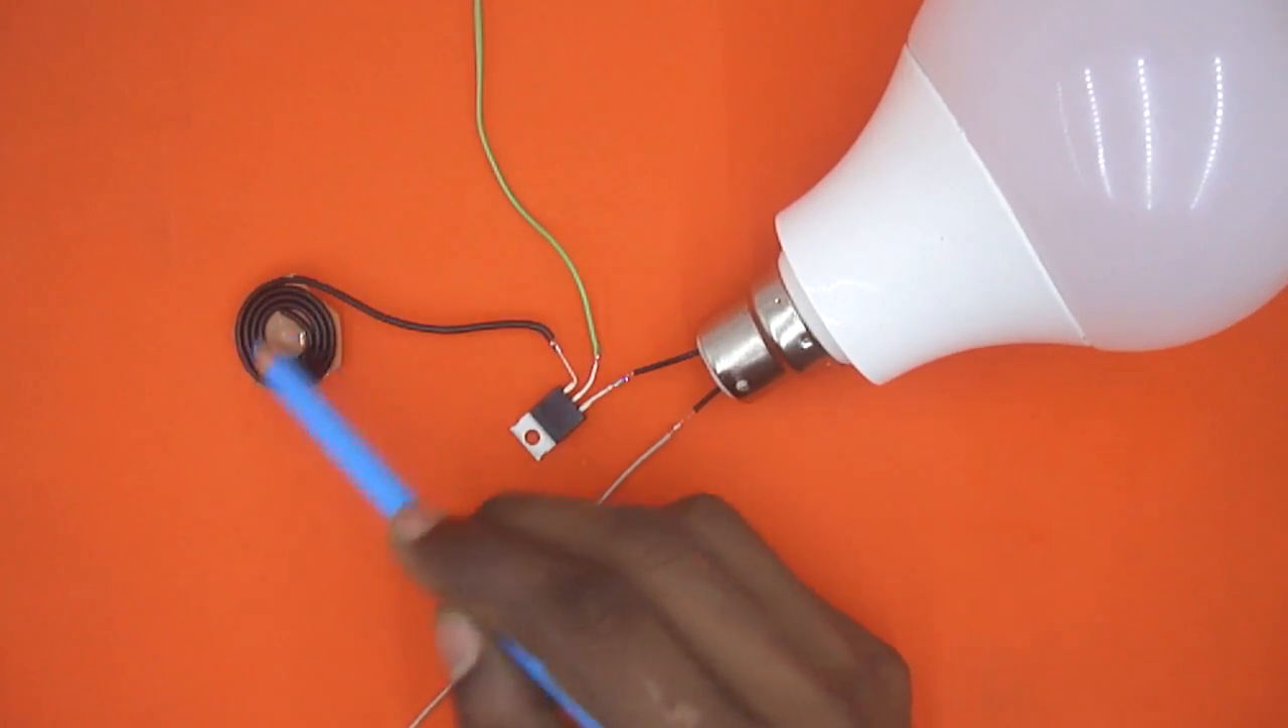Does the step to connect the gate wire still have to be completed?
No.